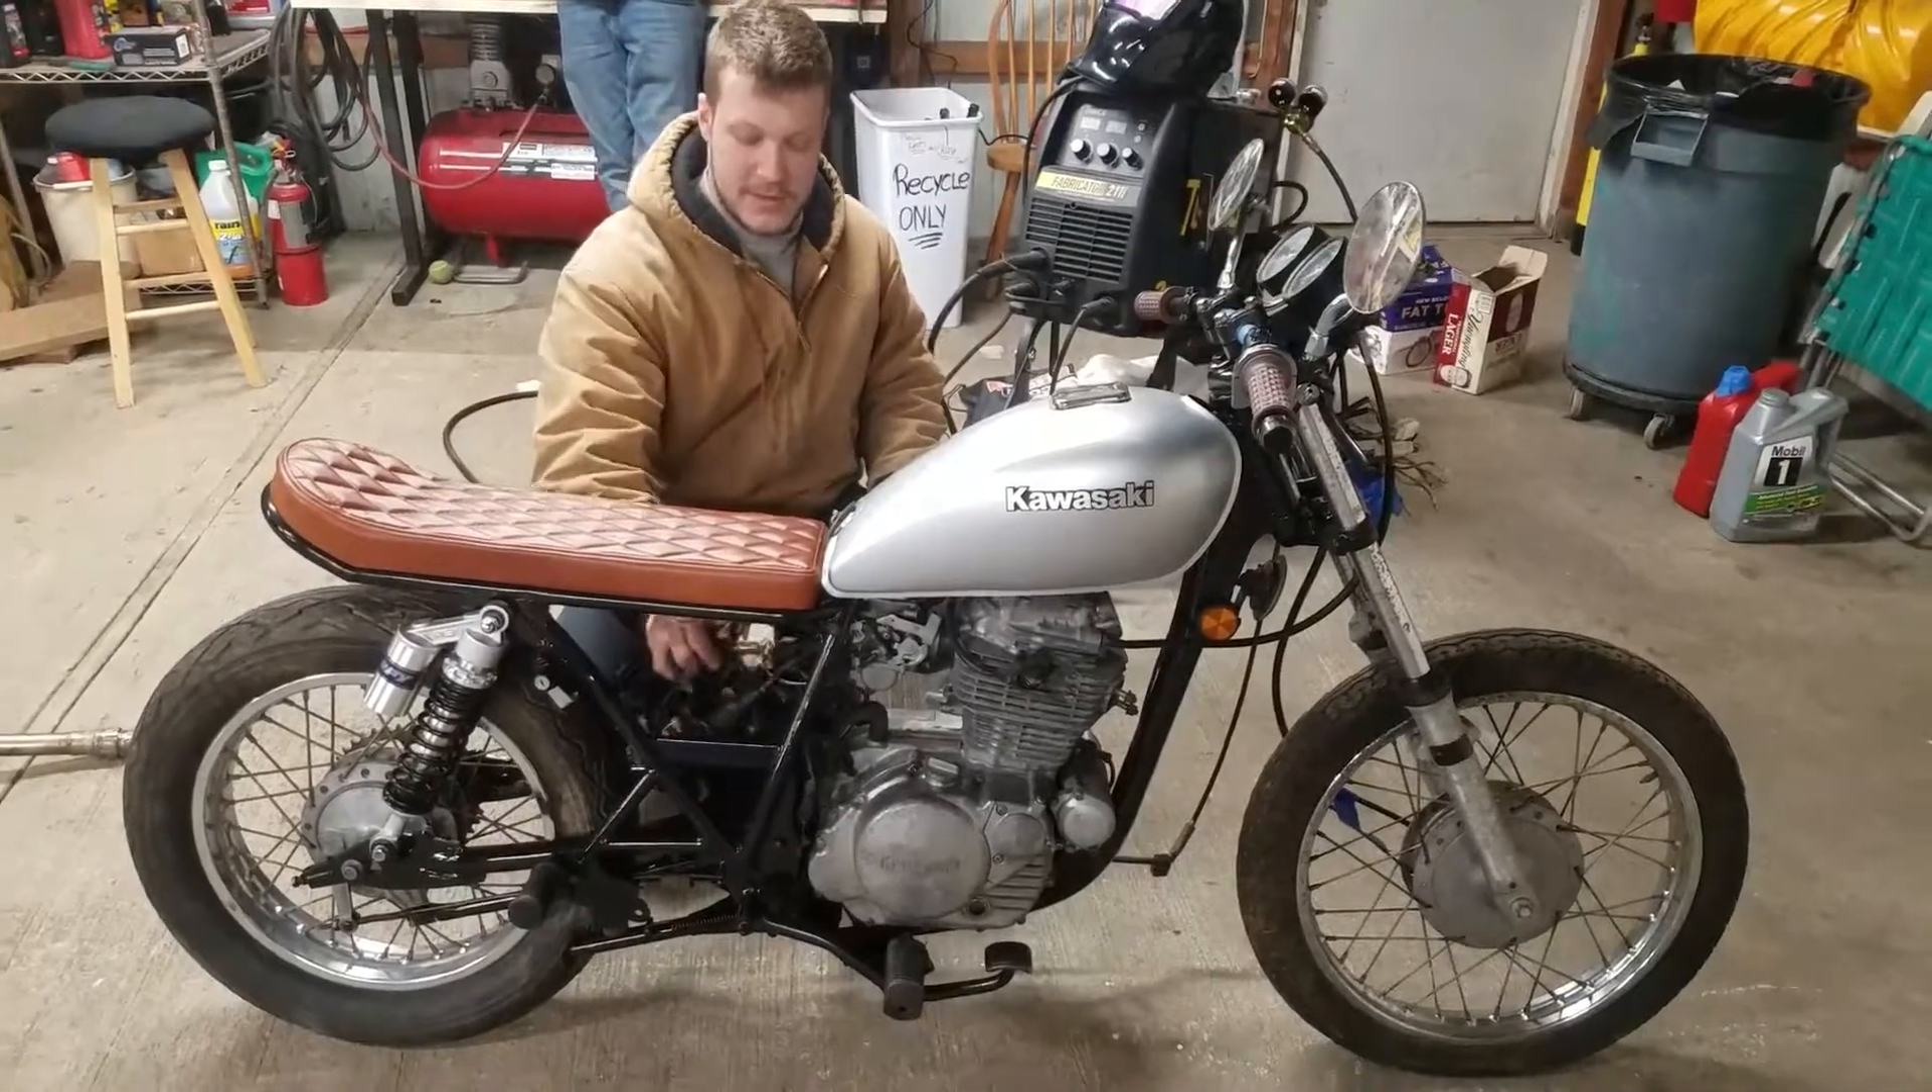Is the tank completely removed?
No.